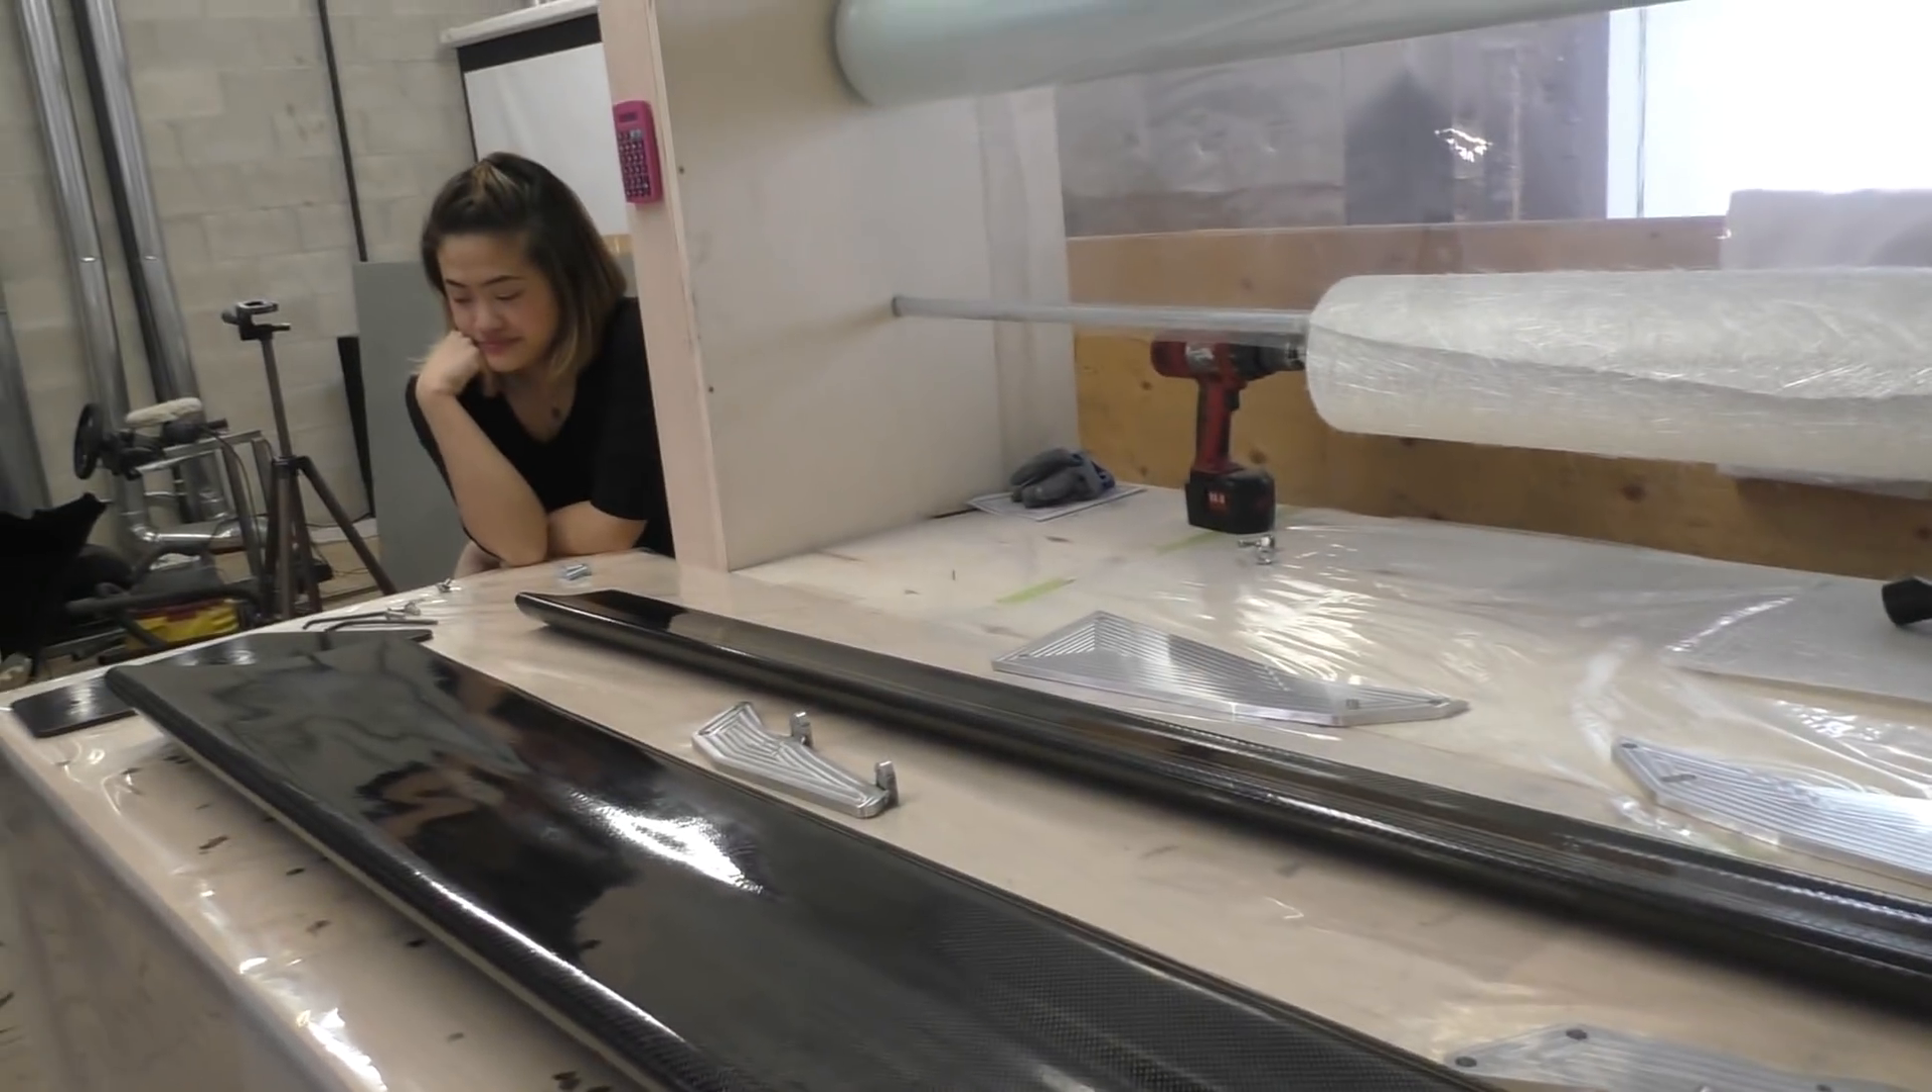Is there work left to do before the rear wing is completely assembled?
Yes.